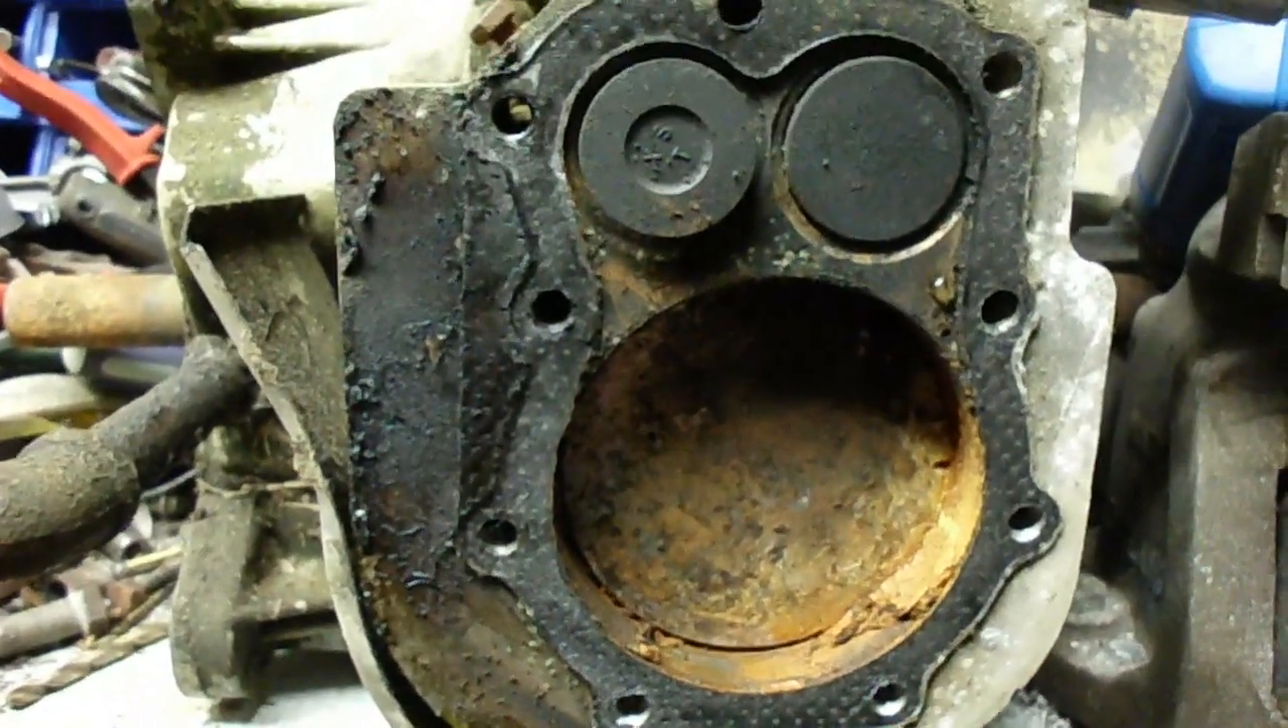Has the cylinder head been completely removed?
Yes.